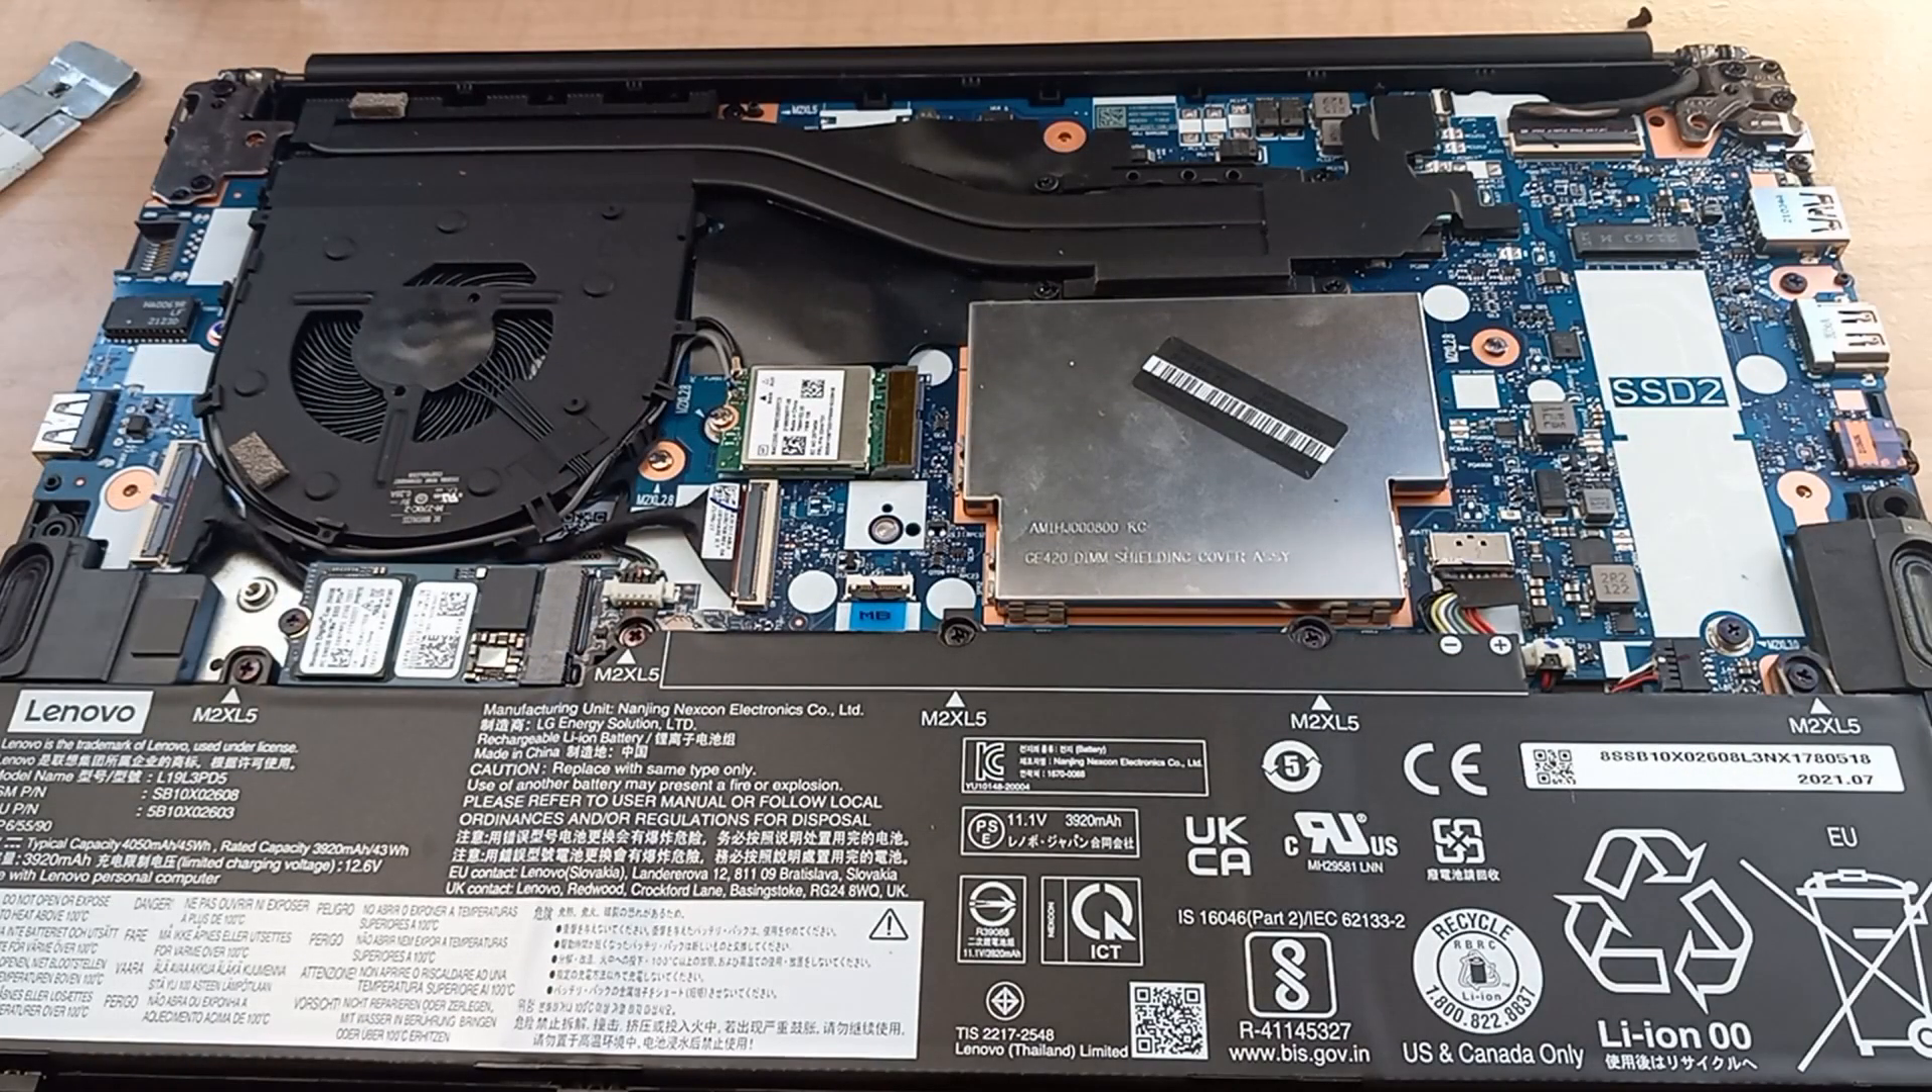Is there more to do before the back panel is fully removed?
No.